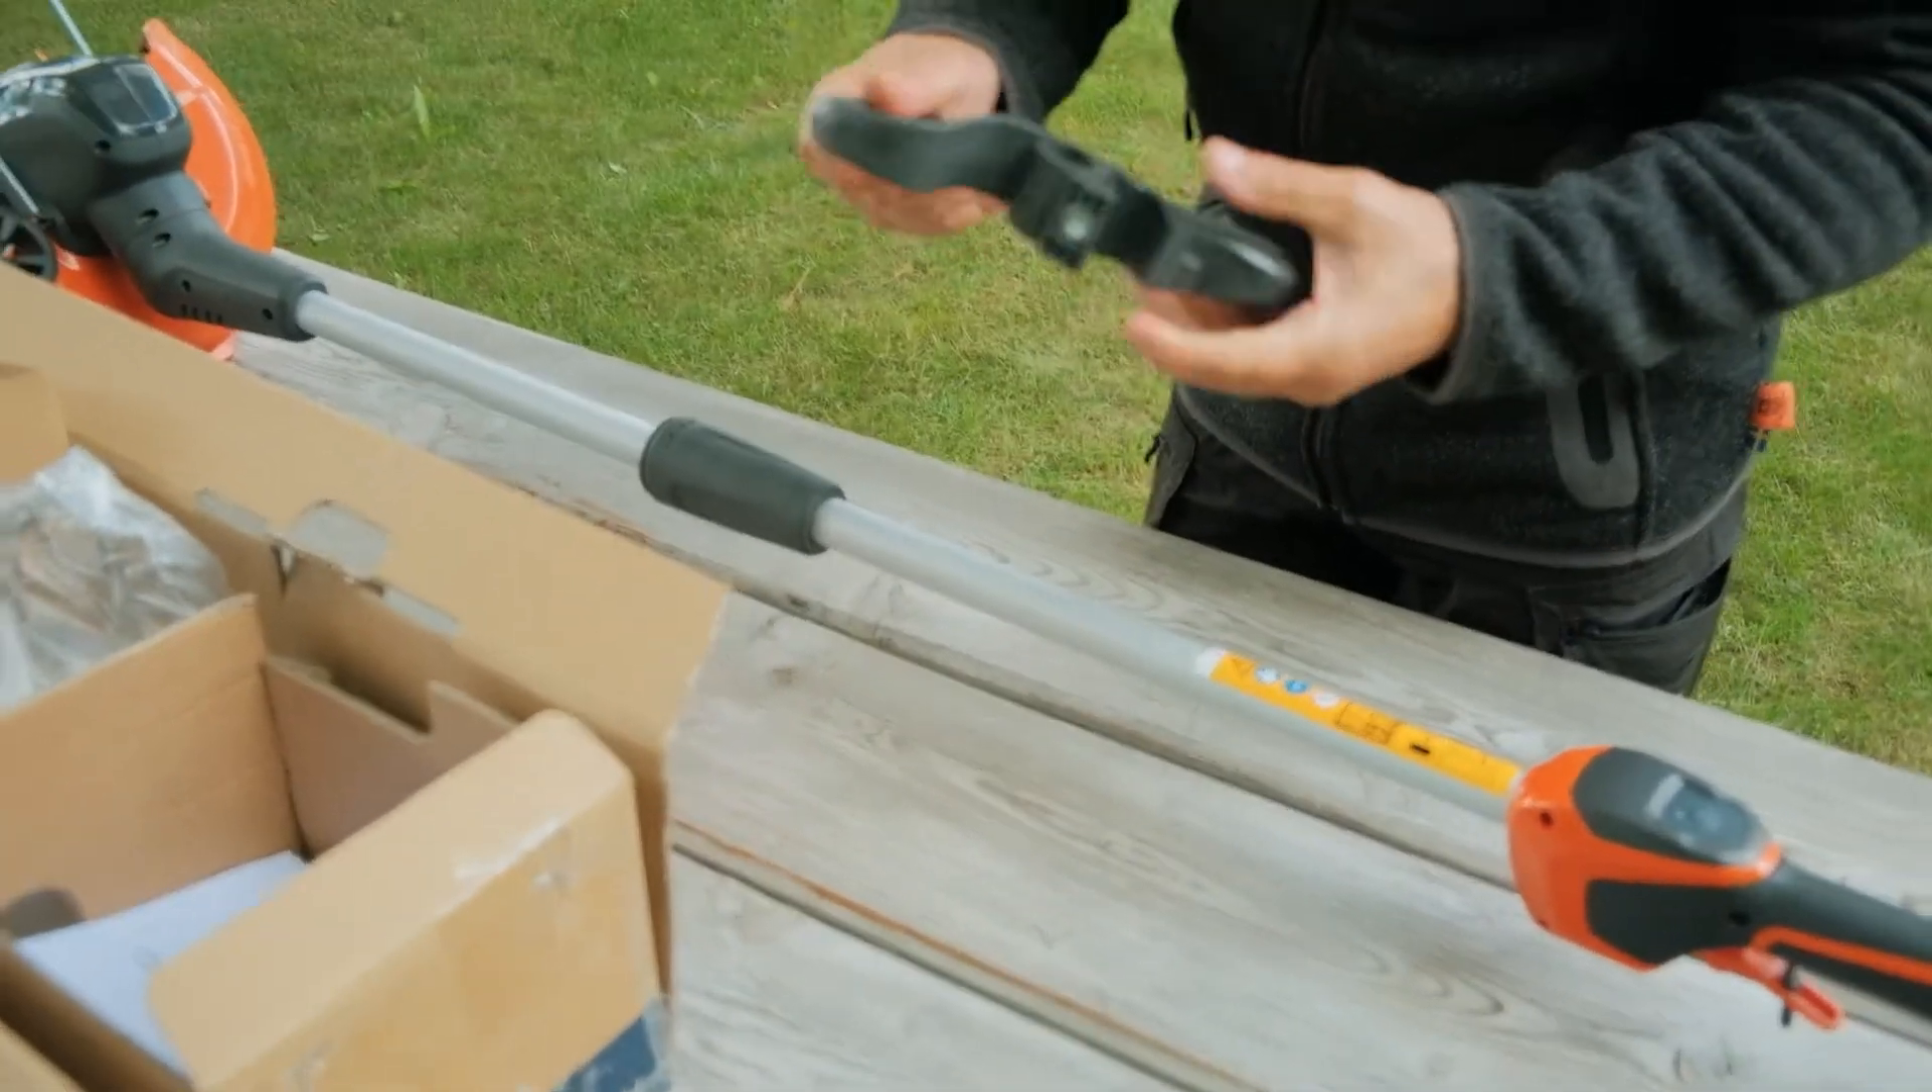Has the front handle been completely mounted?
No.